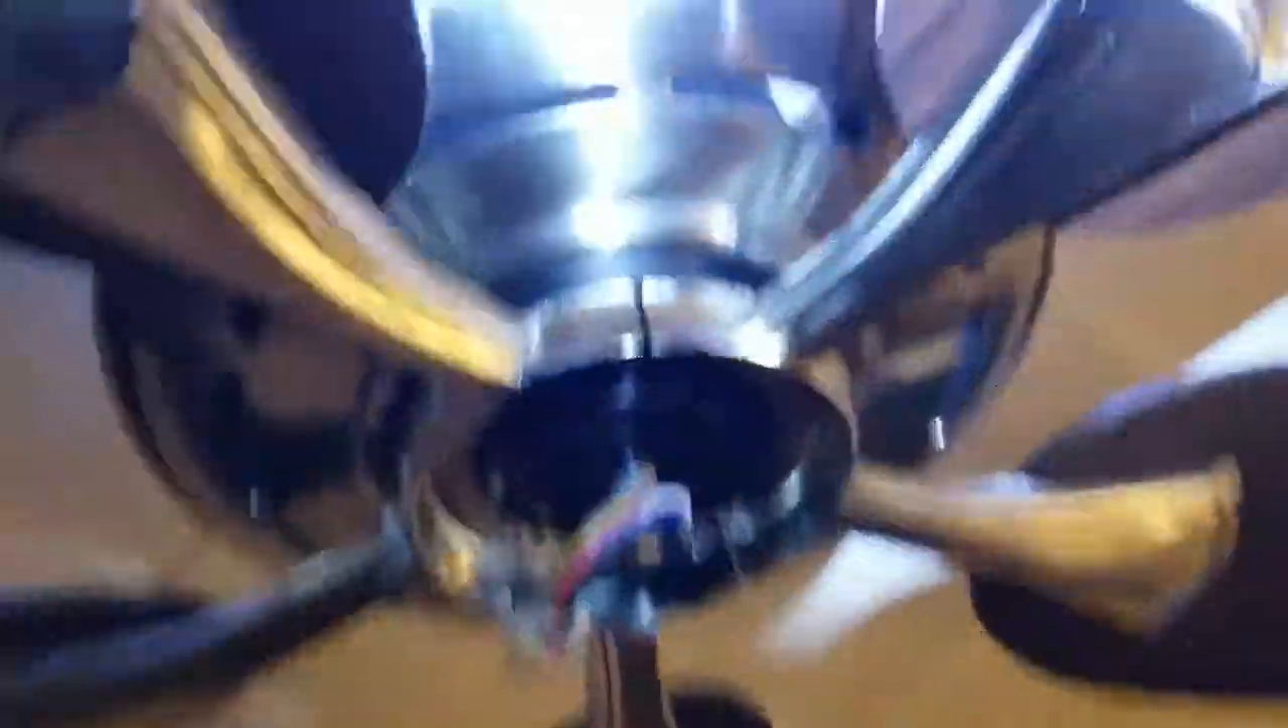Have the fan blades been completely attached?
Yes.